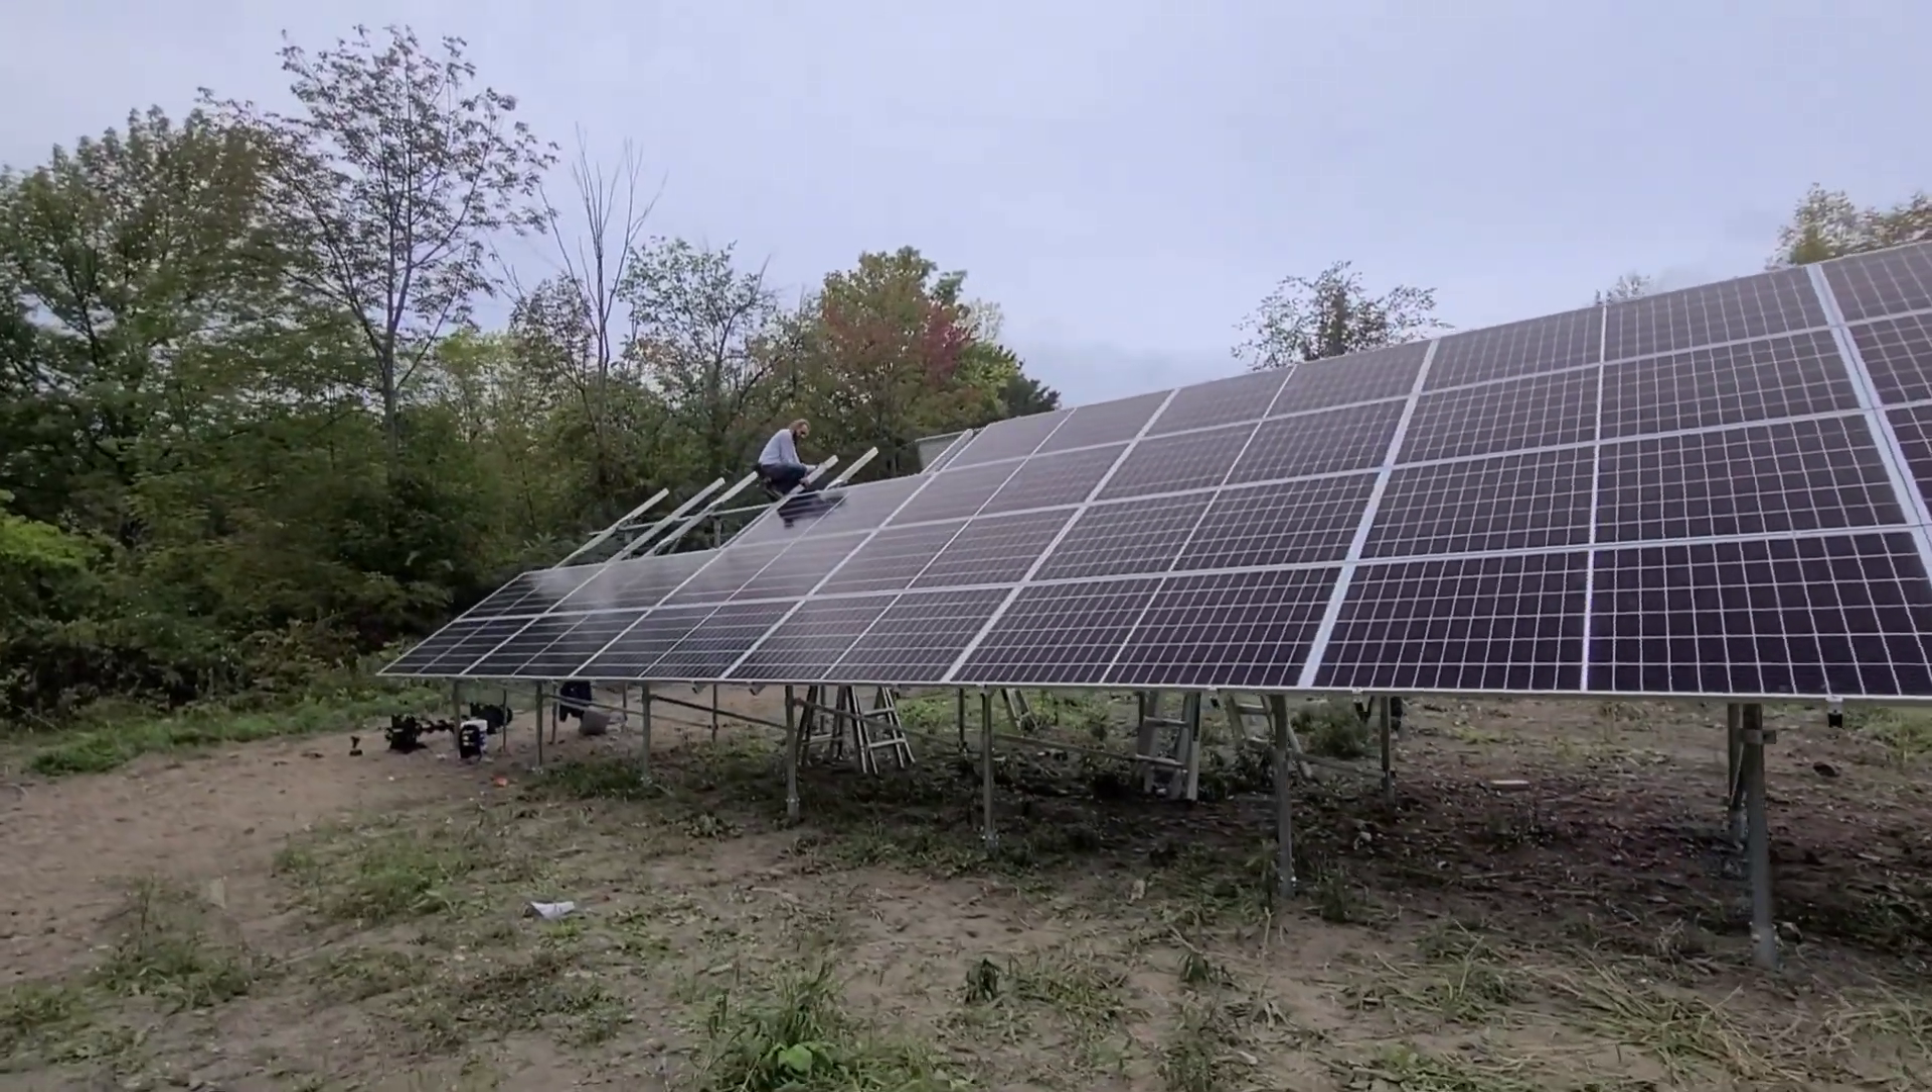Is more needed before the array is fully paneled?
Yes.